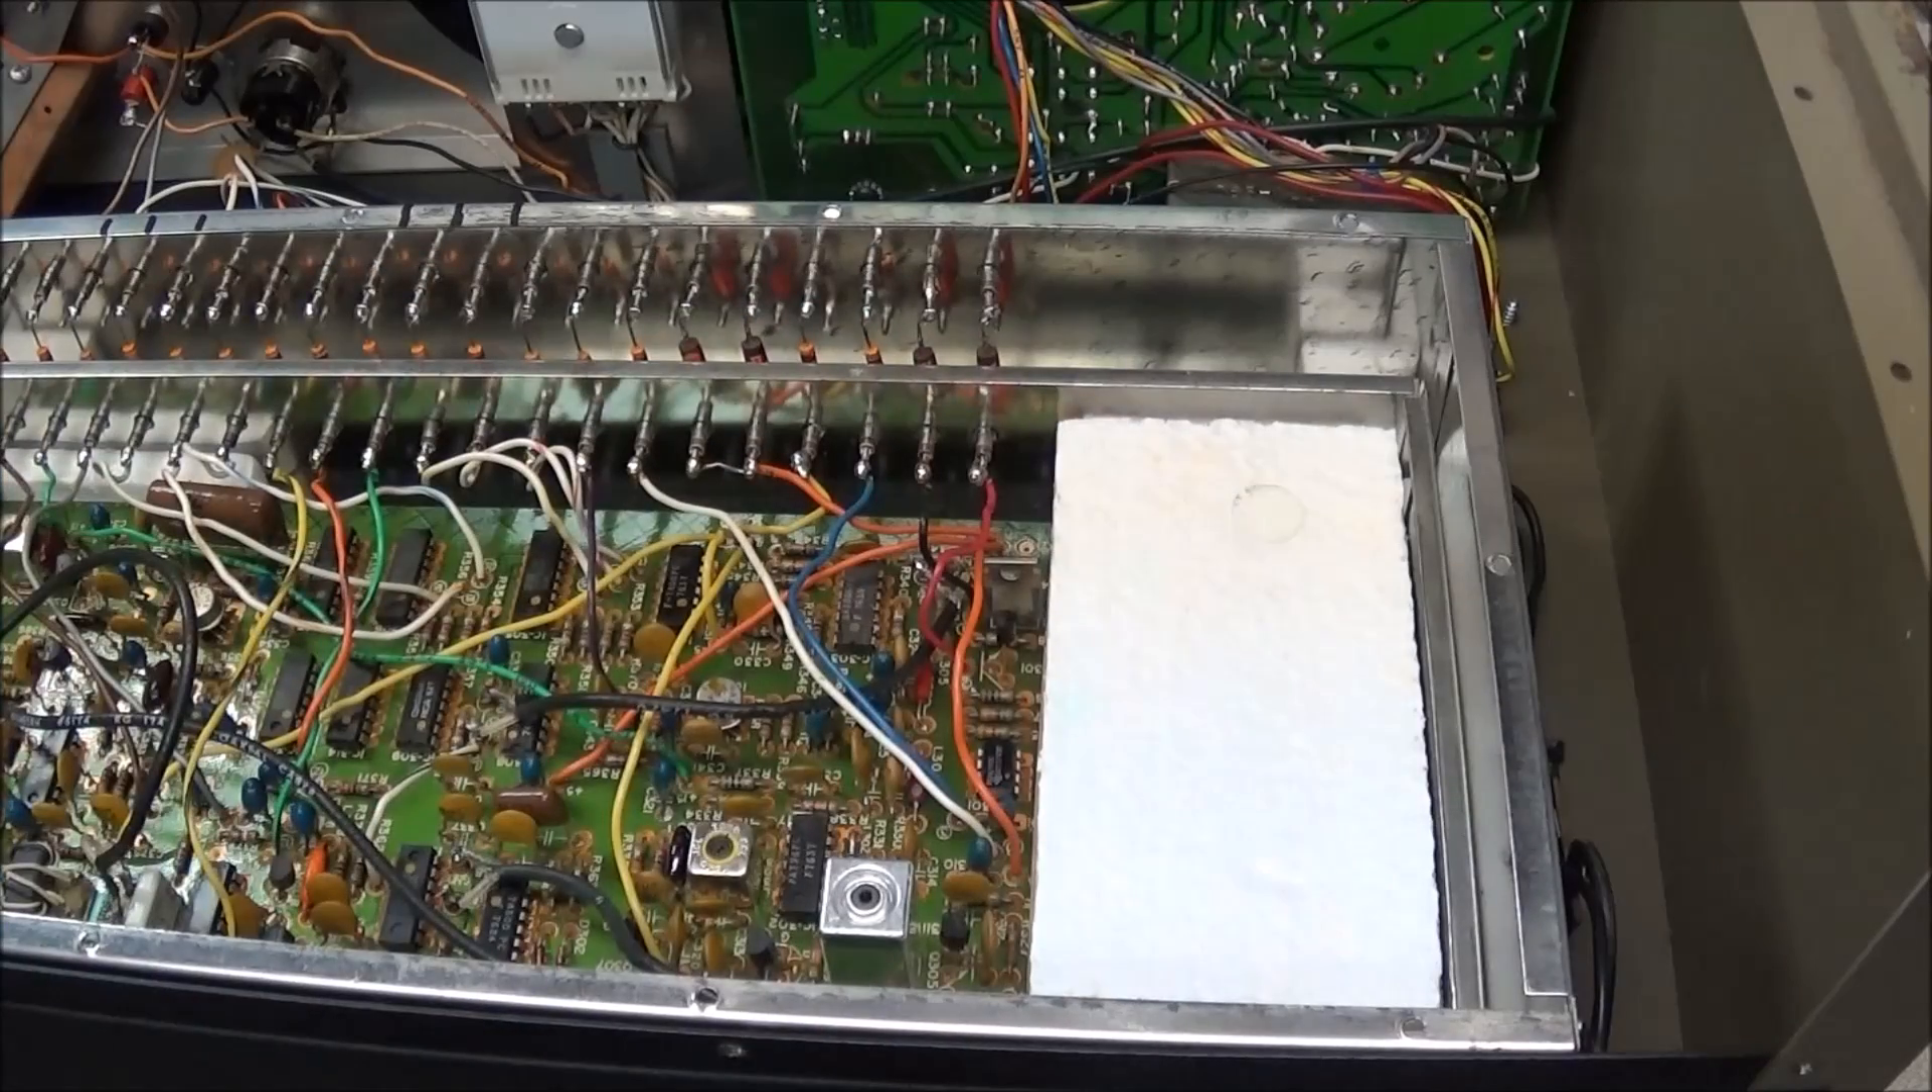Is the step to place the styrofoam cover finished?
Yes.